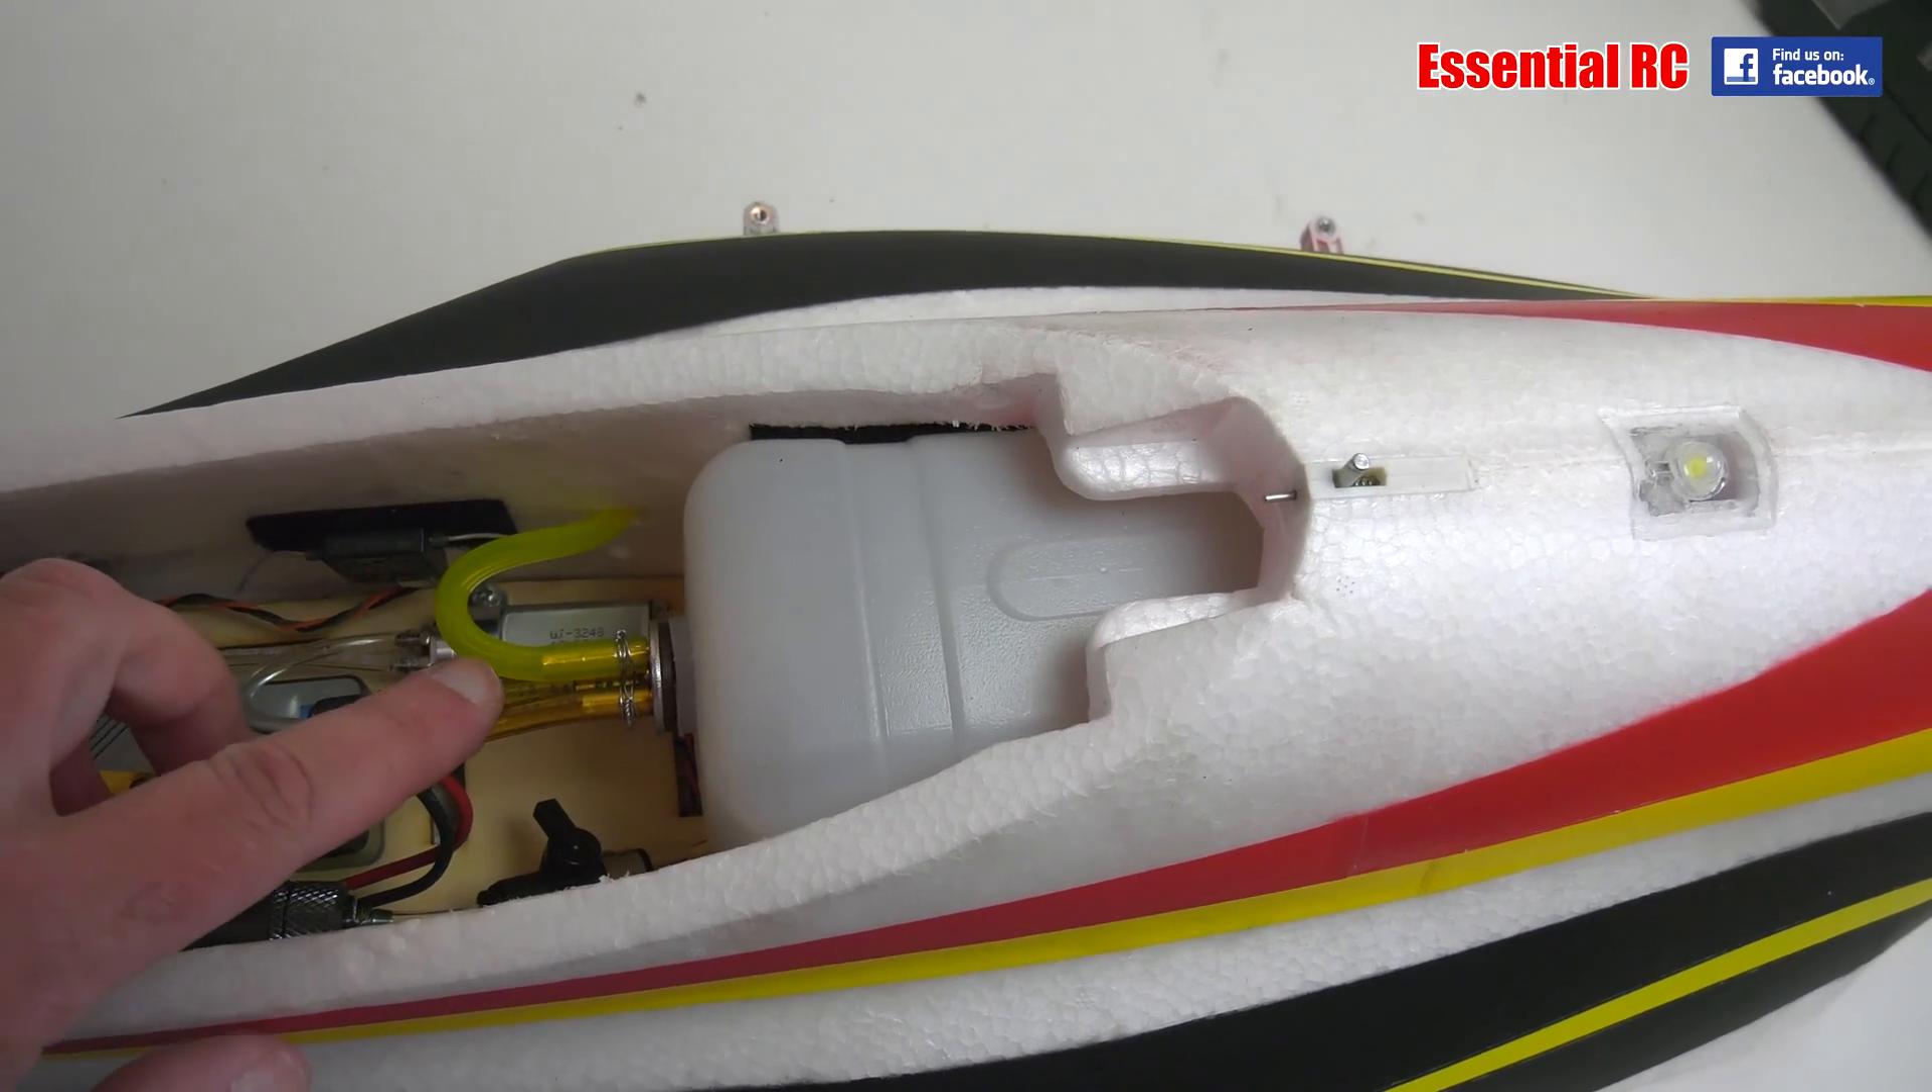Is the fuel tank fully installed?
Yes.